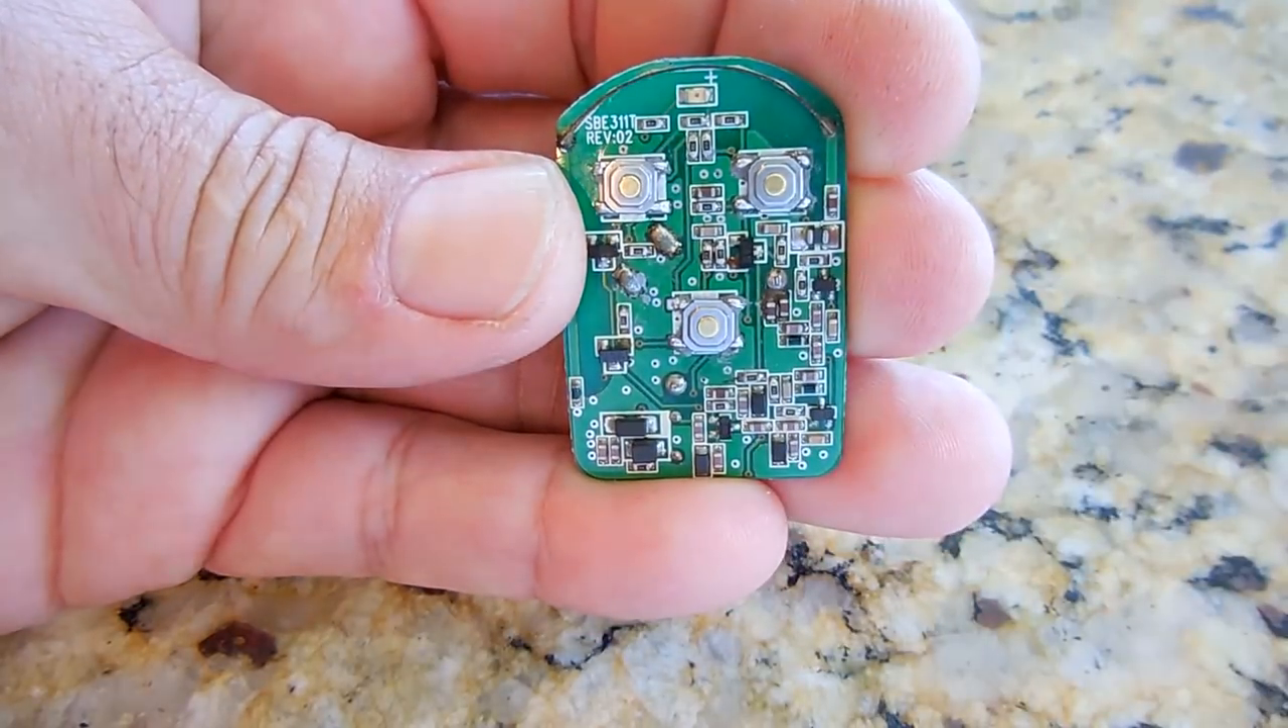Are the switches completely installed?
Yes.